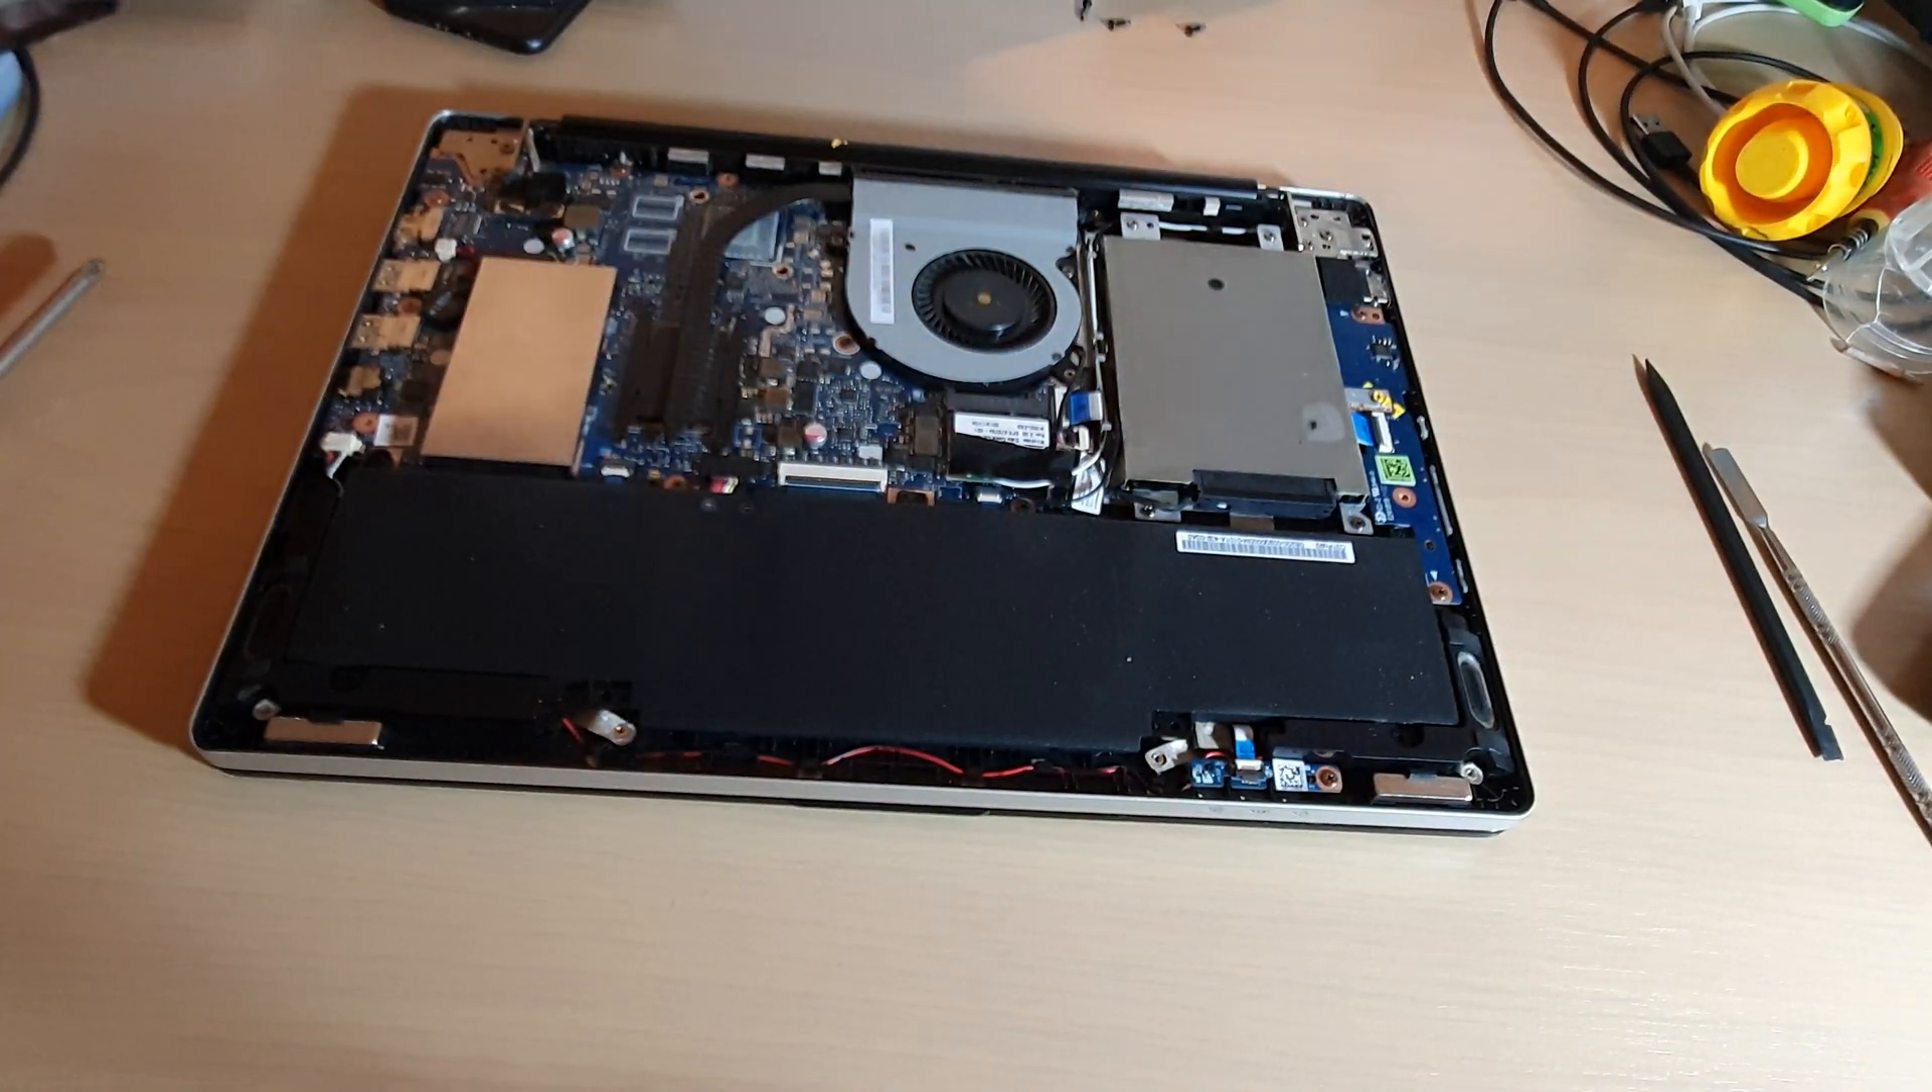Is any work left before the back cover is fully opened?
No.